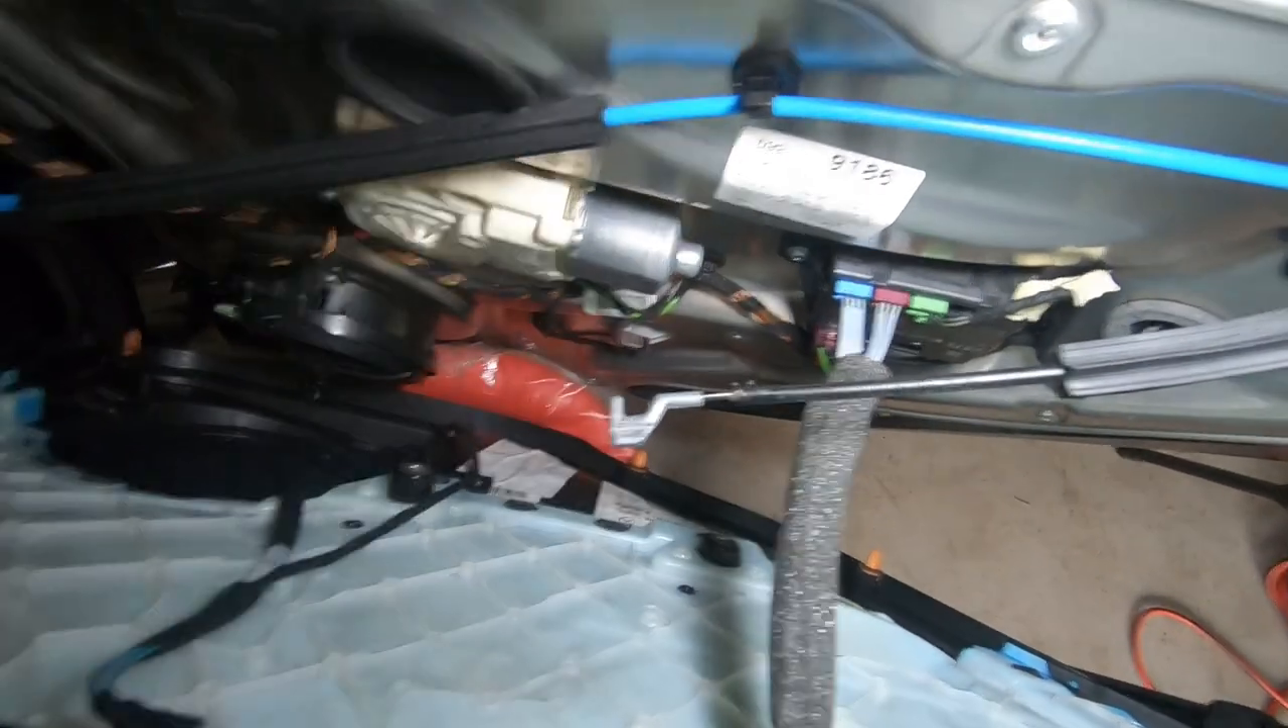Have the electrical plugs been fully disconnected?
No.